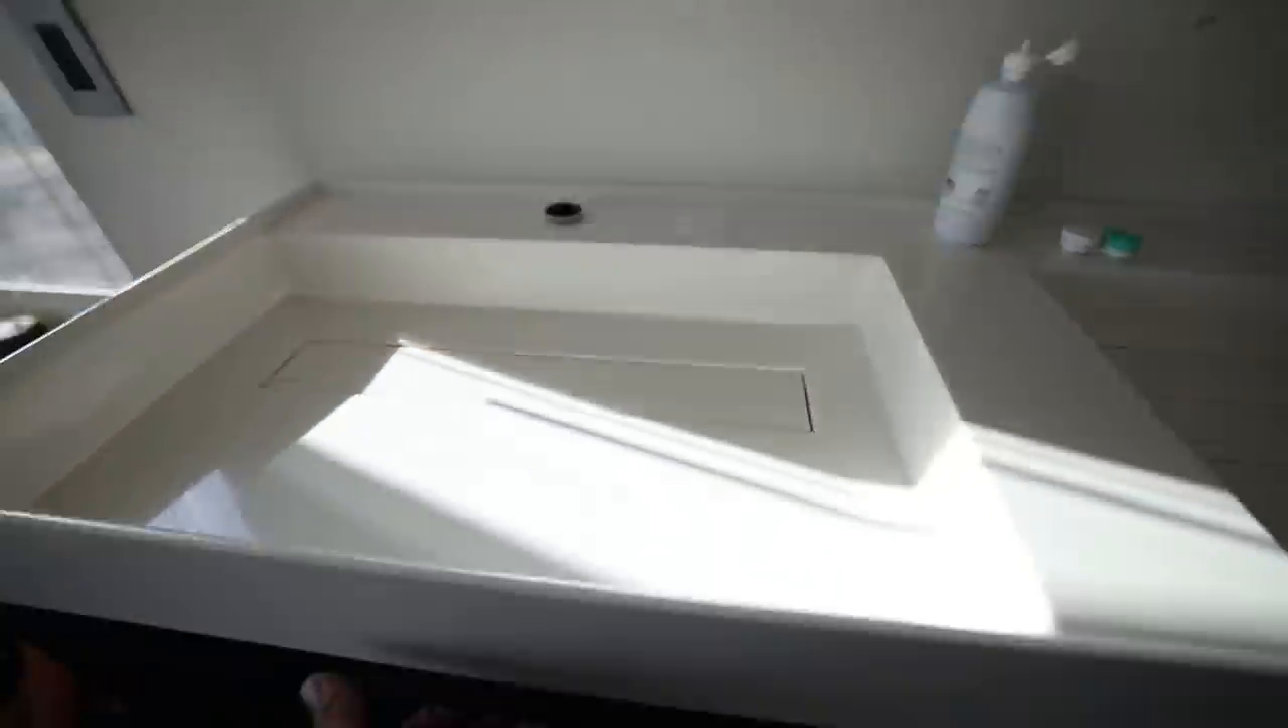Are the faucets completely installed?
No.